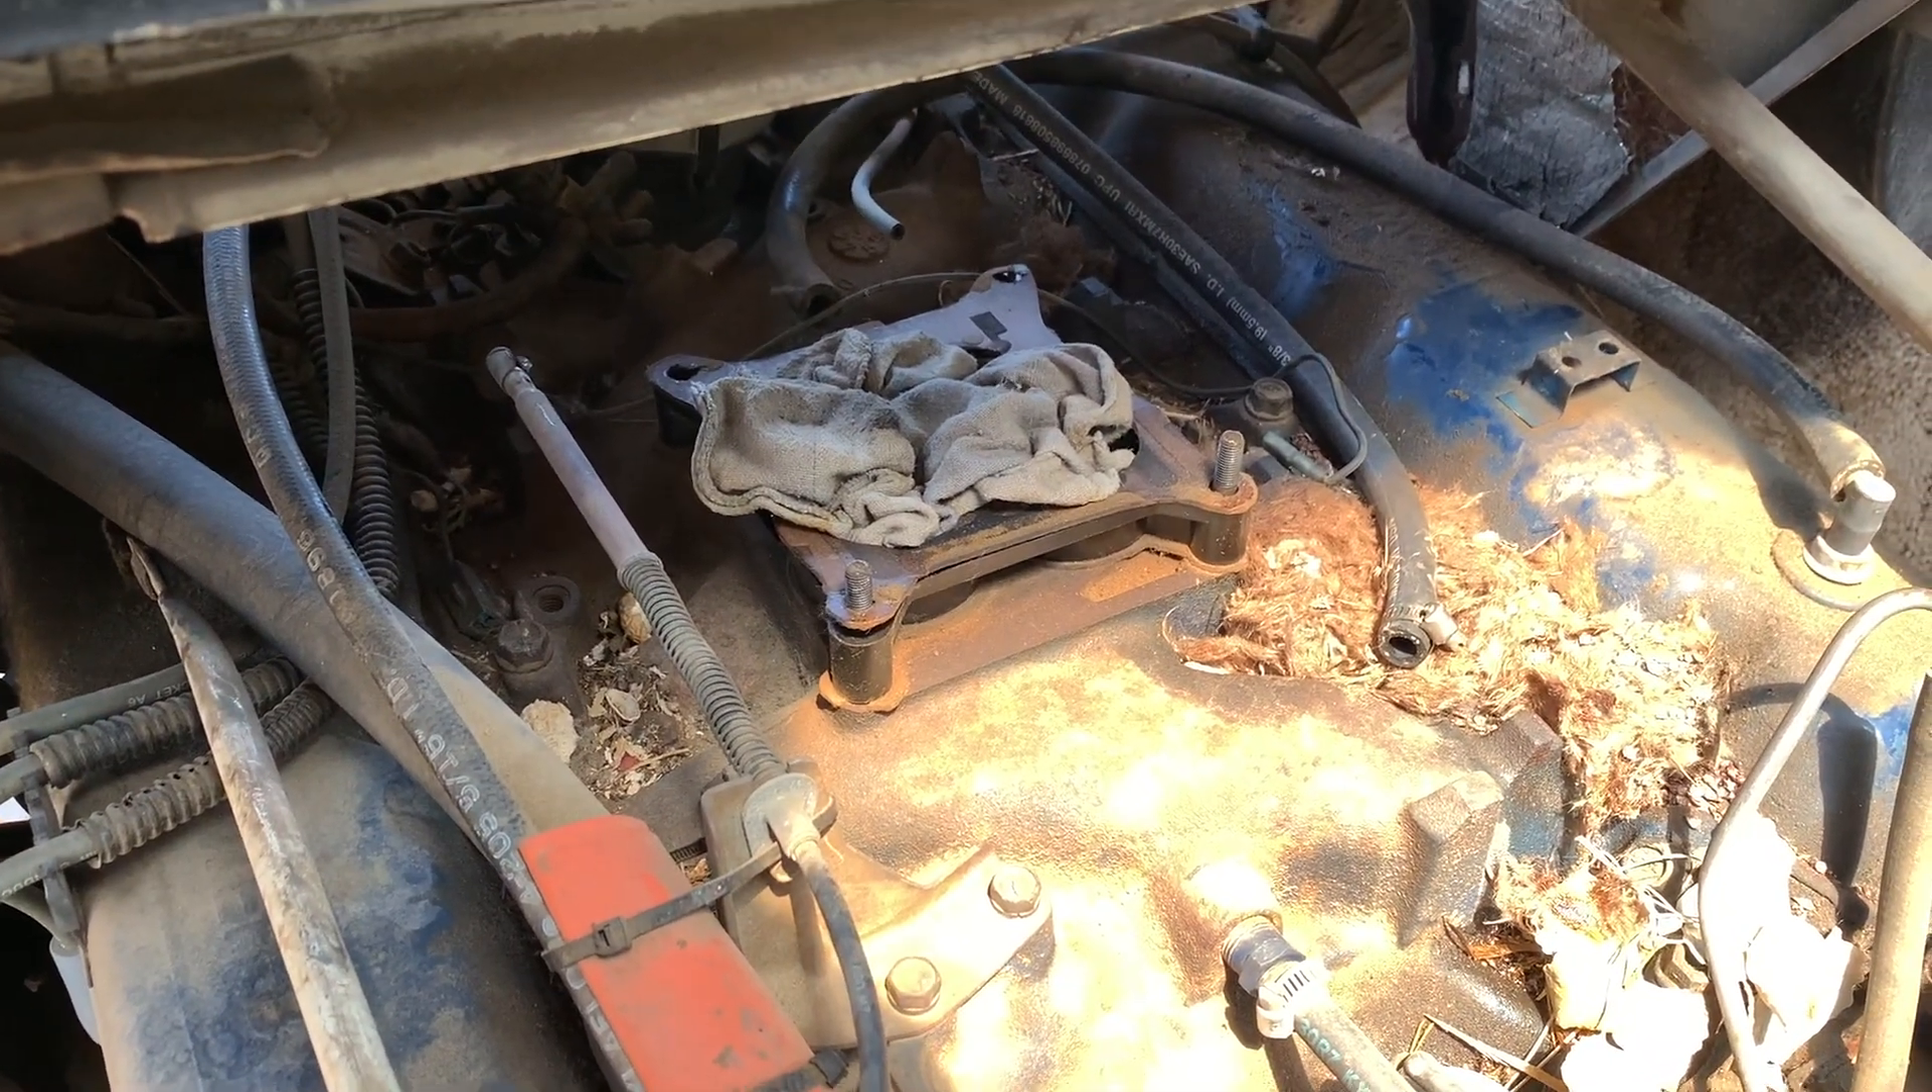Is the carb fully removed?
Yes.